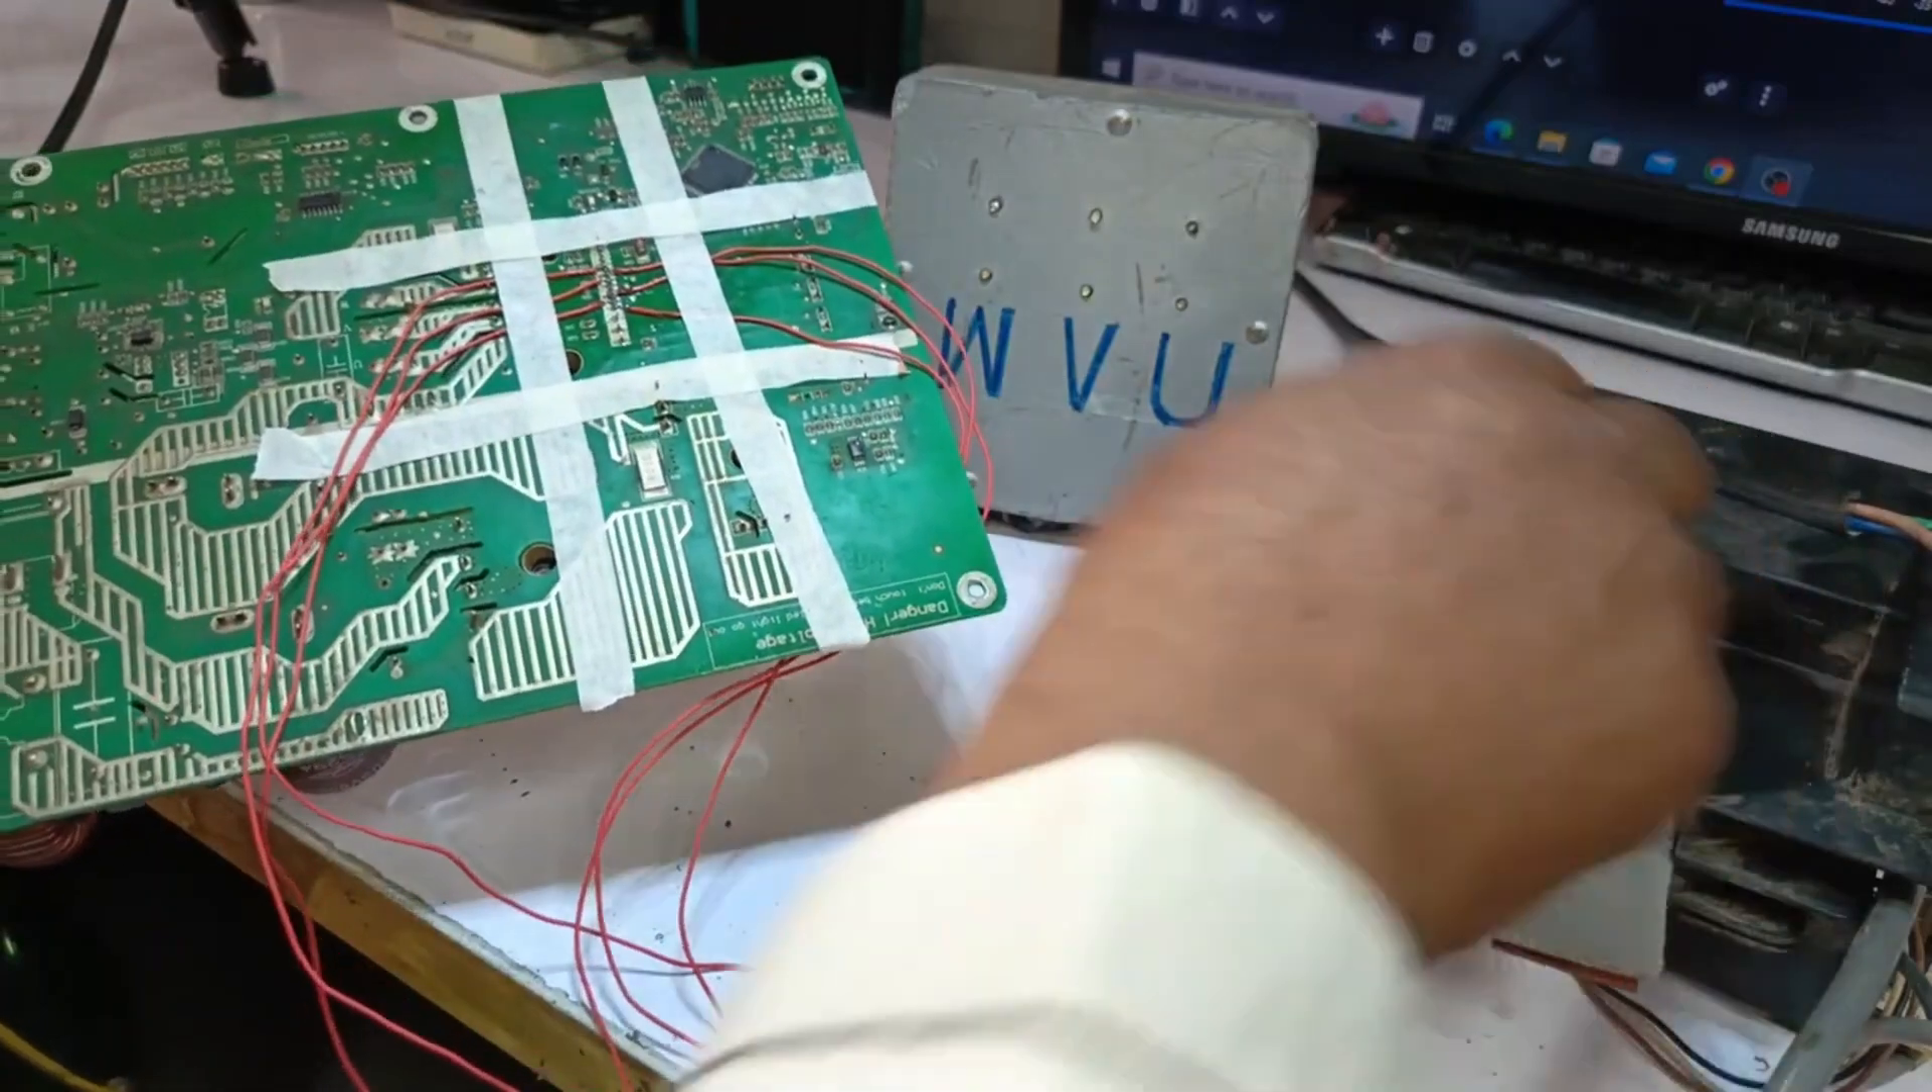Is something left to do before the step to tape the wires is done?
No.